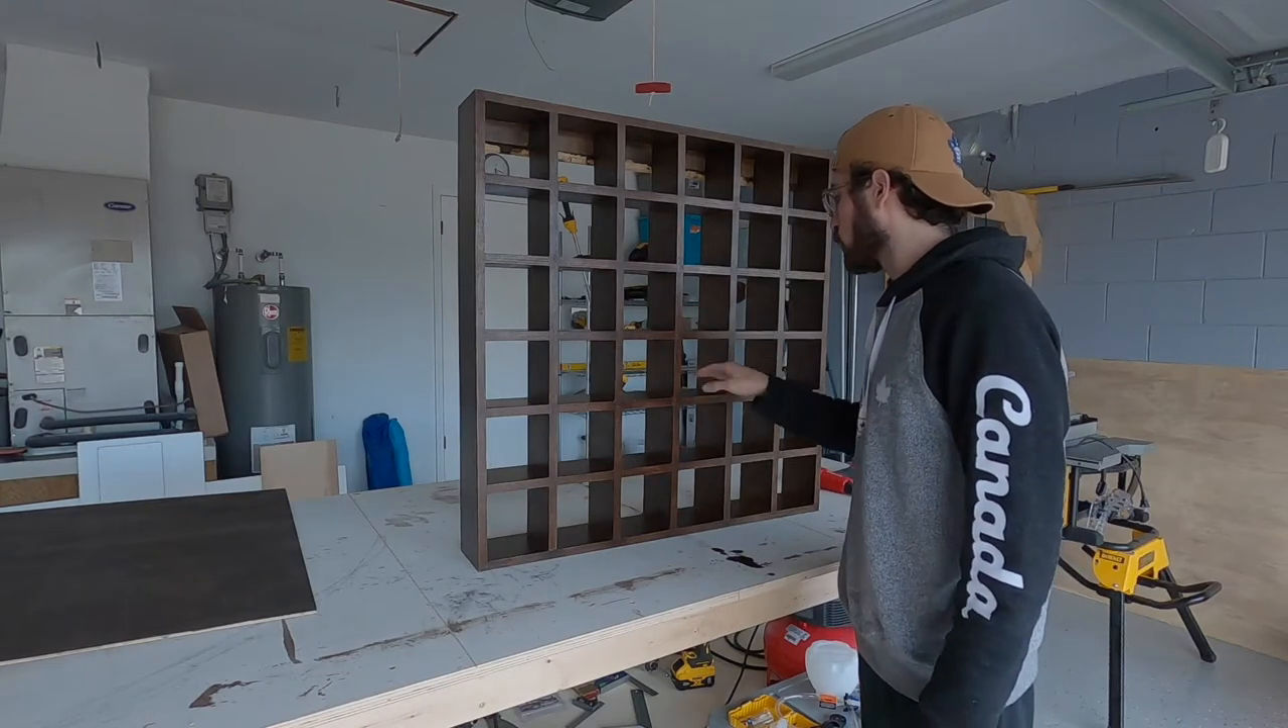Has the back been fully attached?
No.